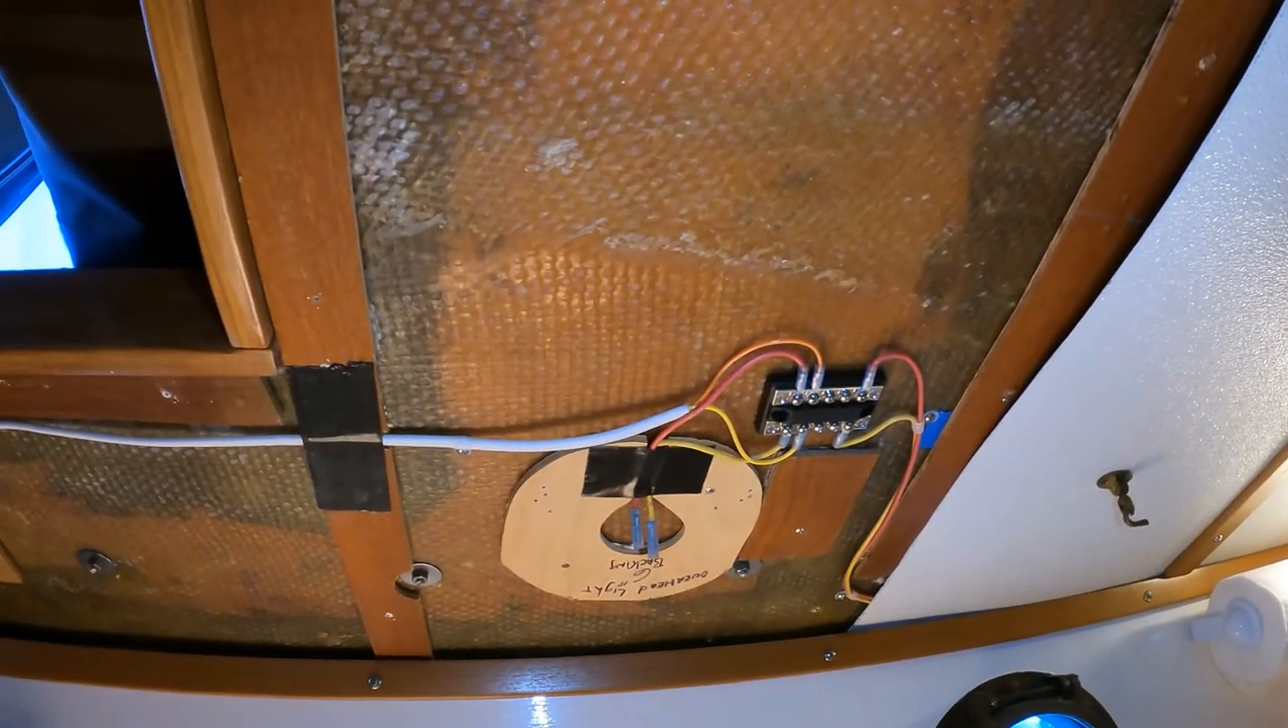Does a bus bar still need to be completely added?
No.